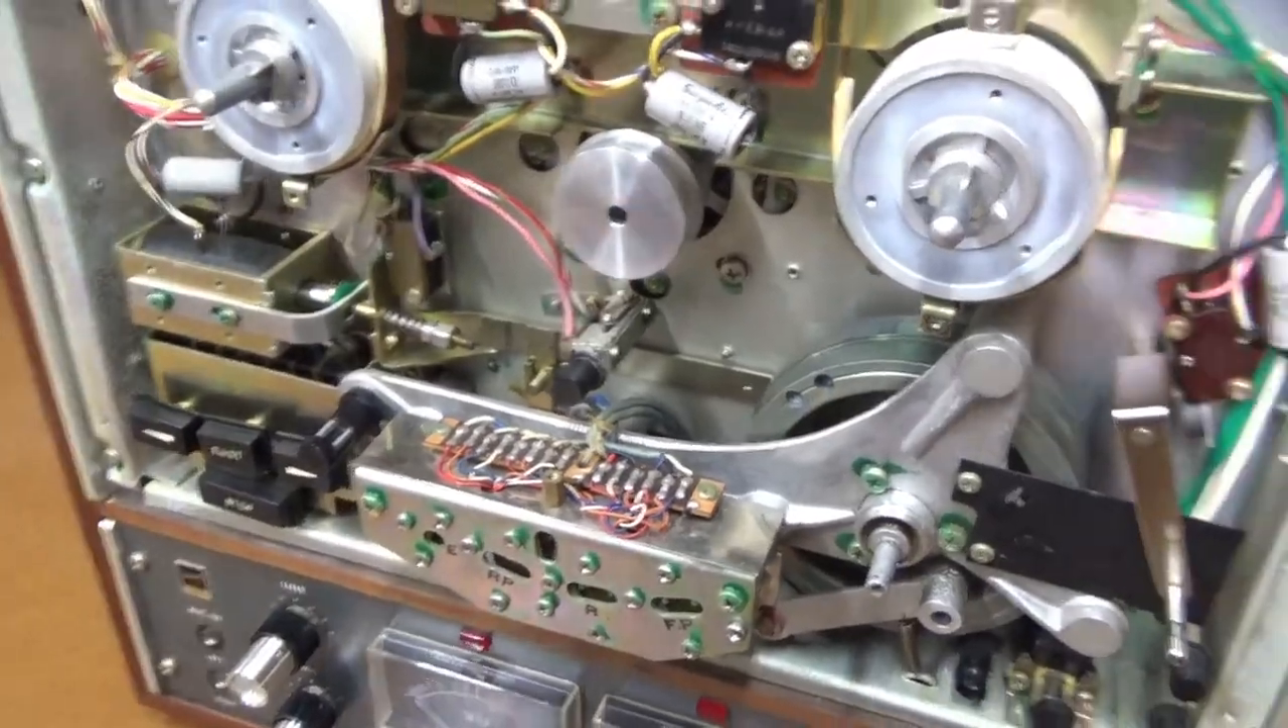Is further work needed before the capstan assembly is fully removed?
Yes.